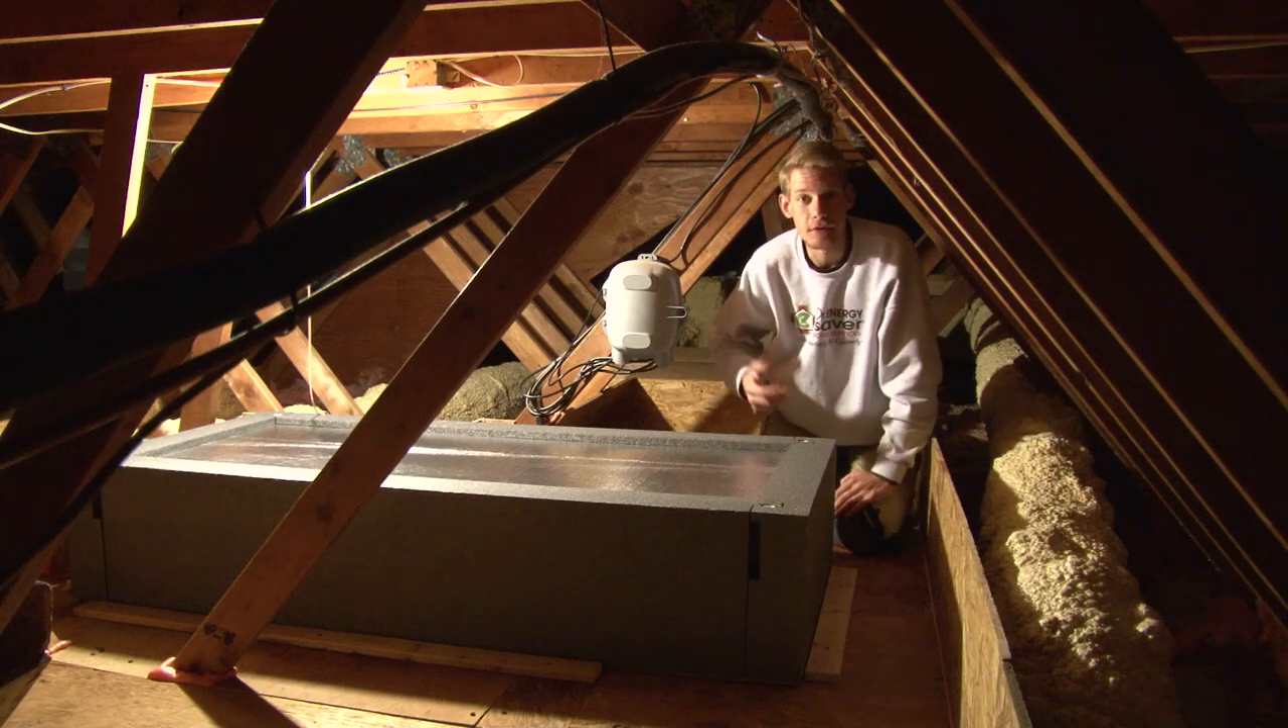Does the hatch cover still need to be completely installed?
No.